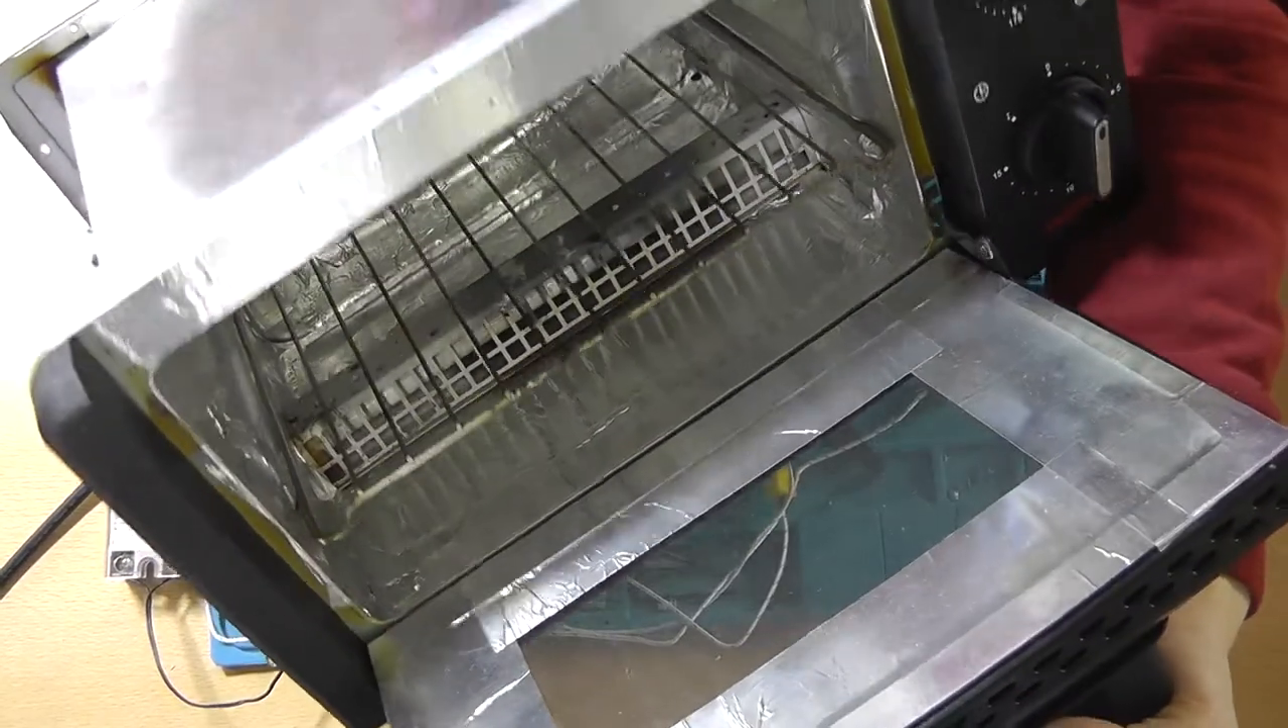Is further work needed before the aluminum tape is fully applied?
No.